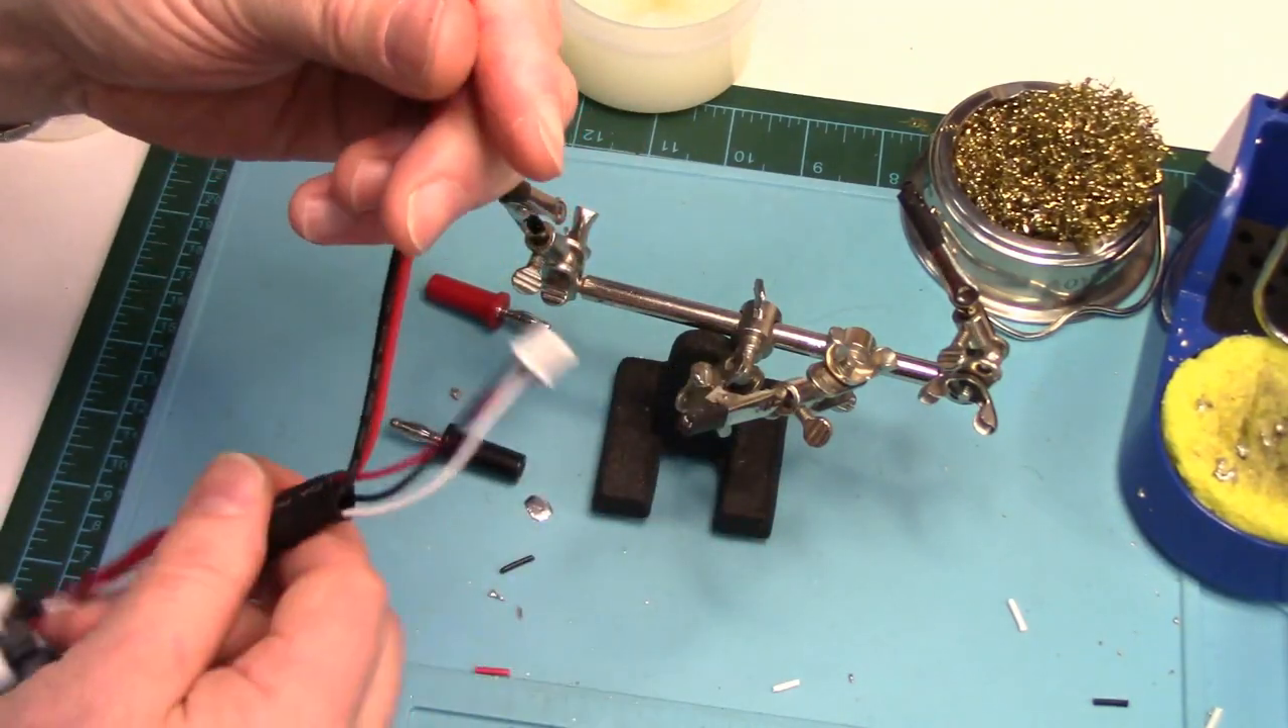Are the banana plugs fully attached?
No.